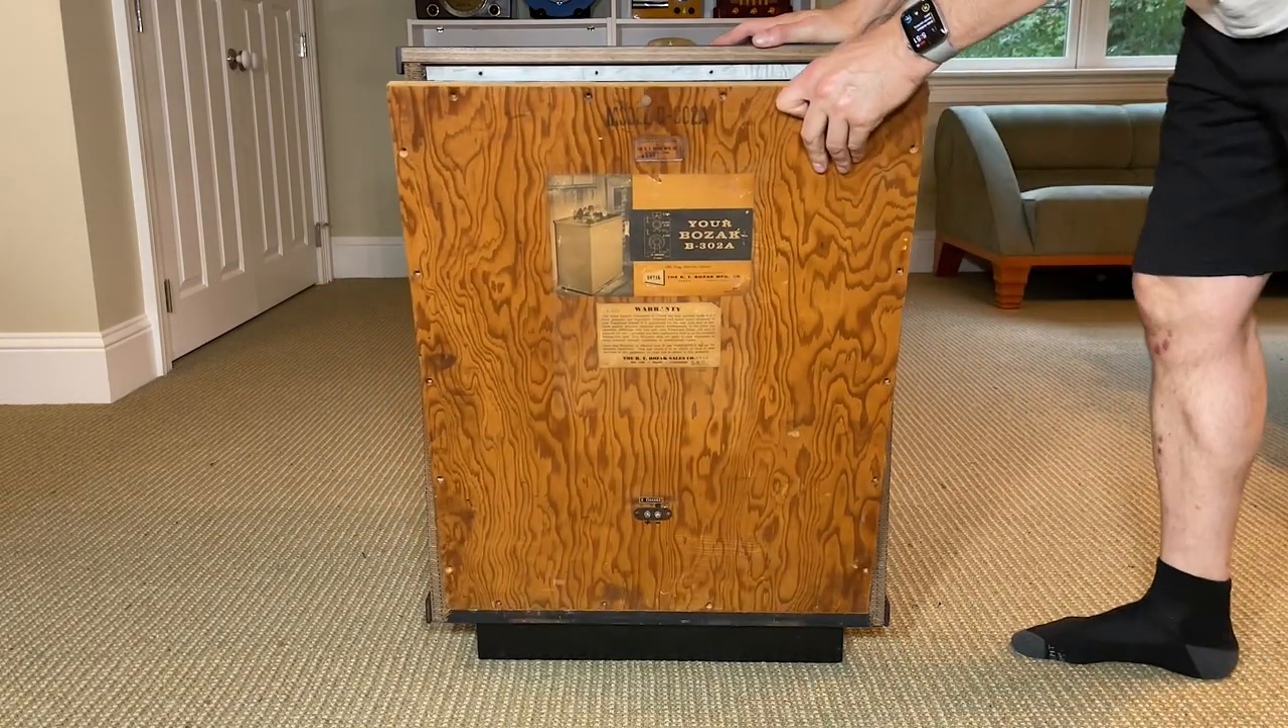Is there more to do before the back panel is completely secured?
Yes.